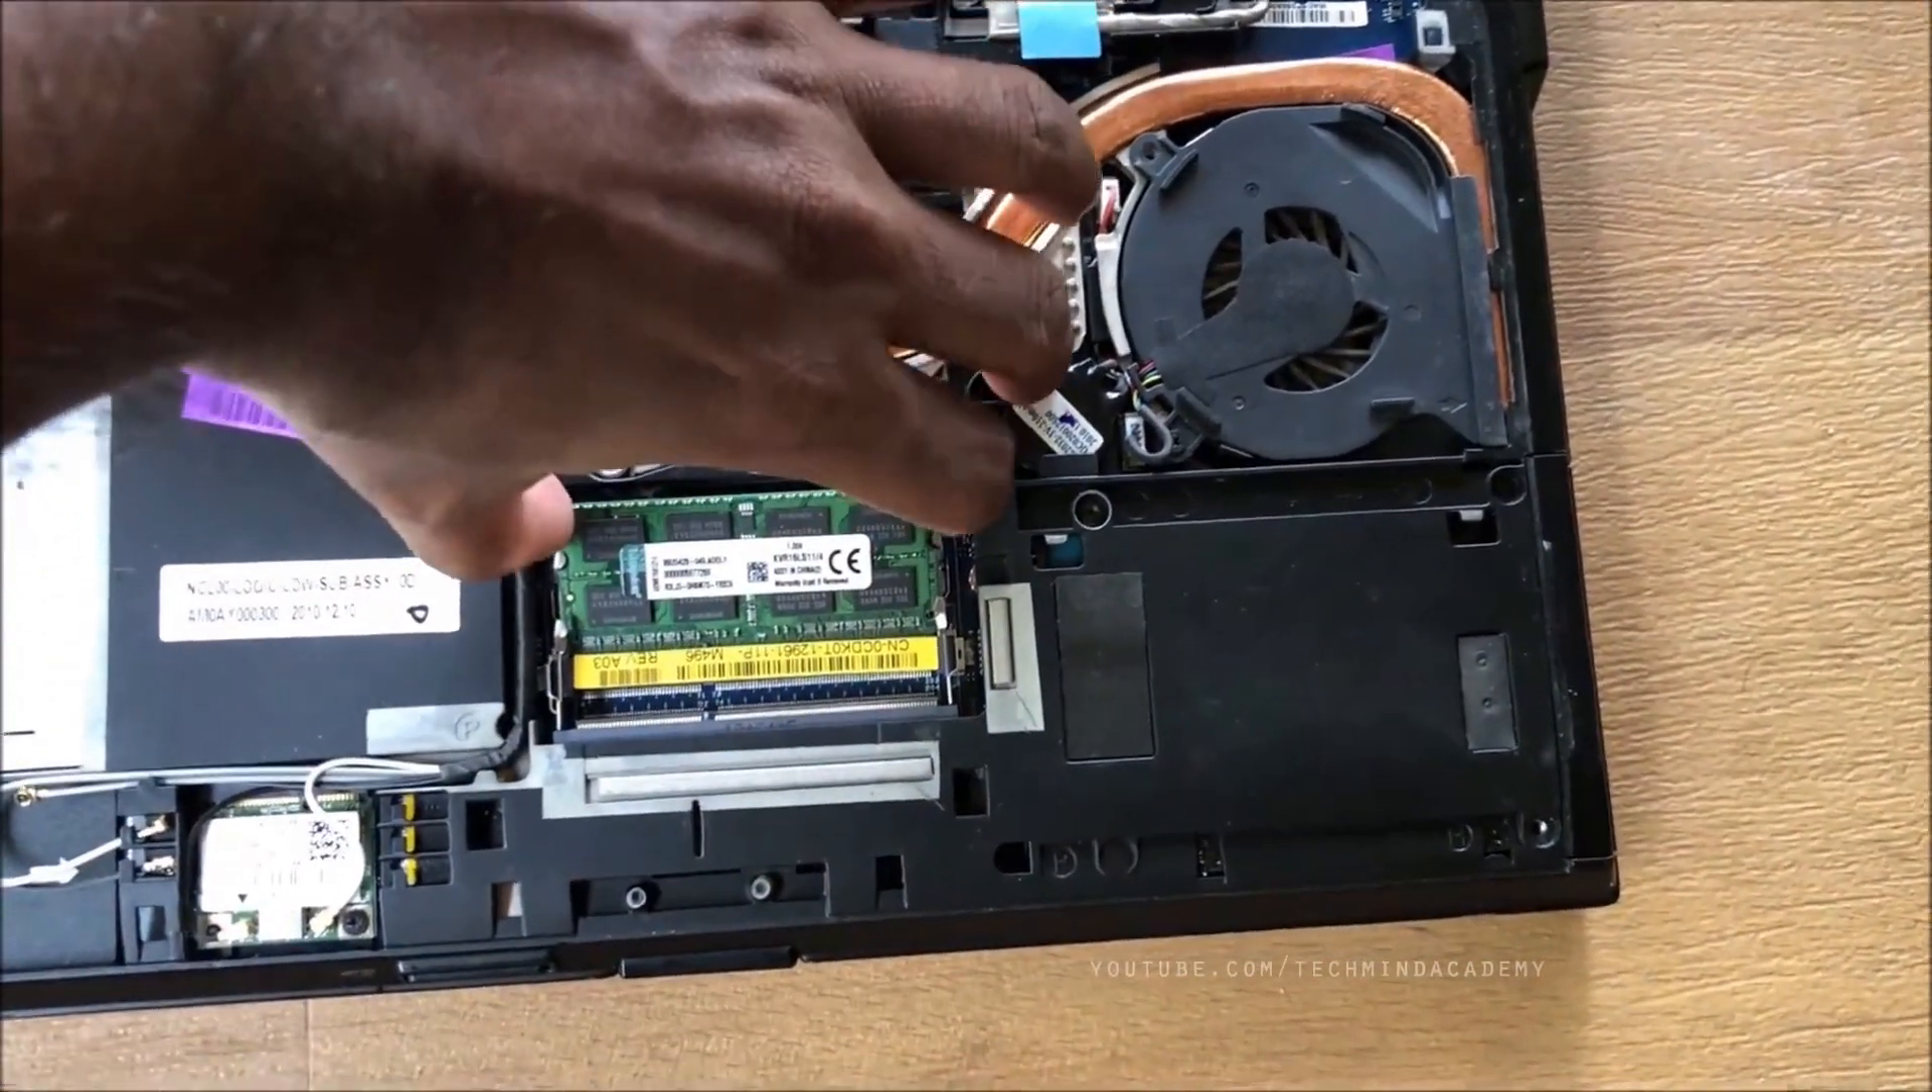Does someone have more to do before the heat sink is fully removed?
Yes.